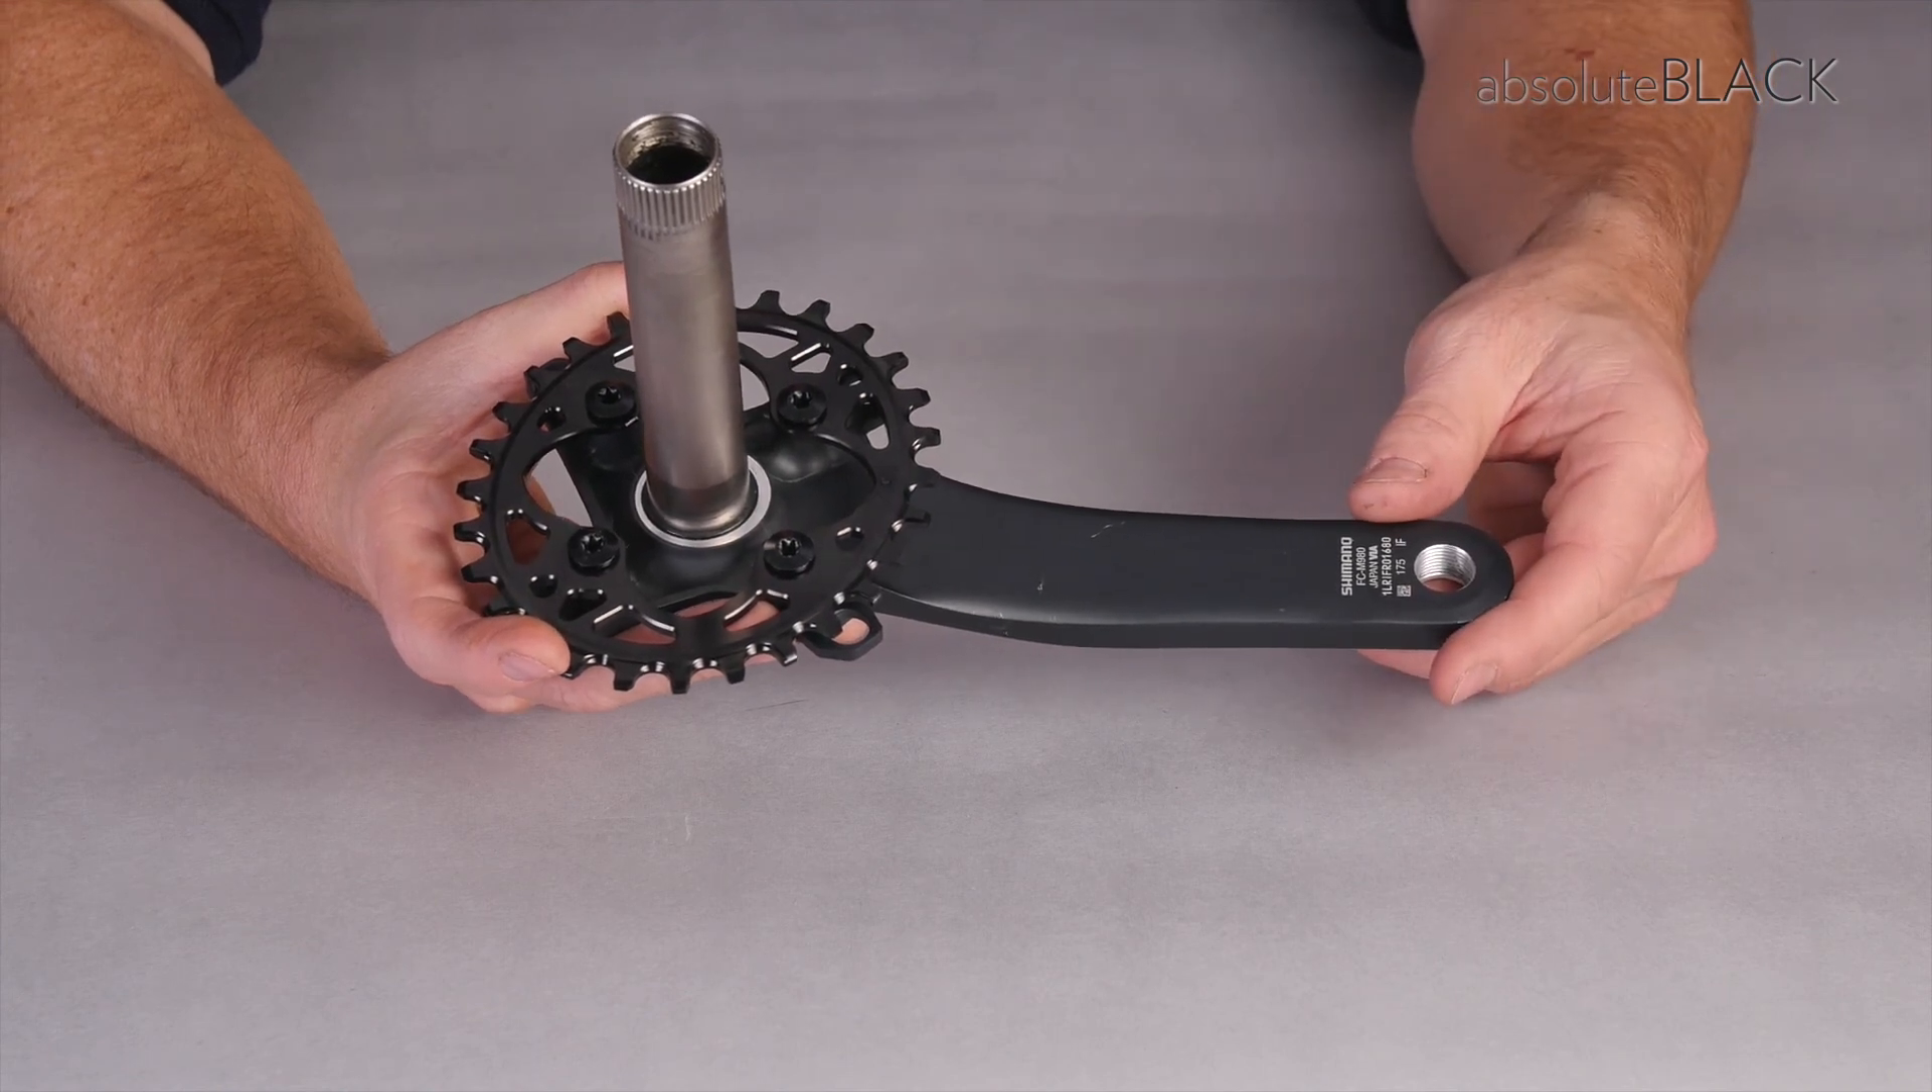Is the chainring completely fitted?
Yes.